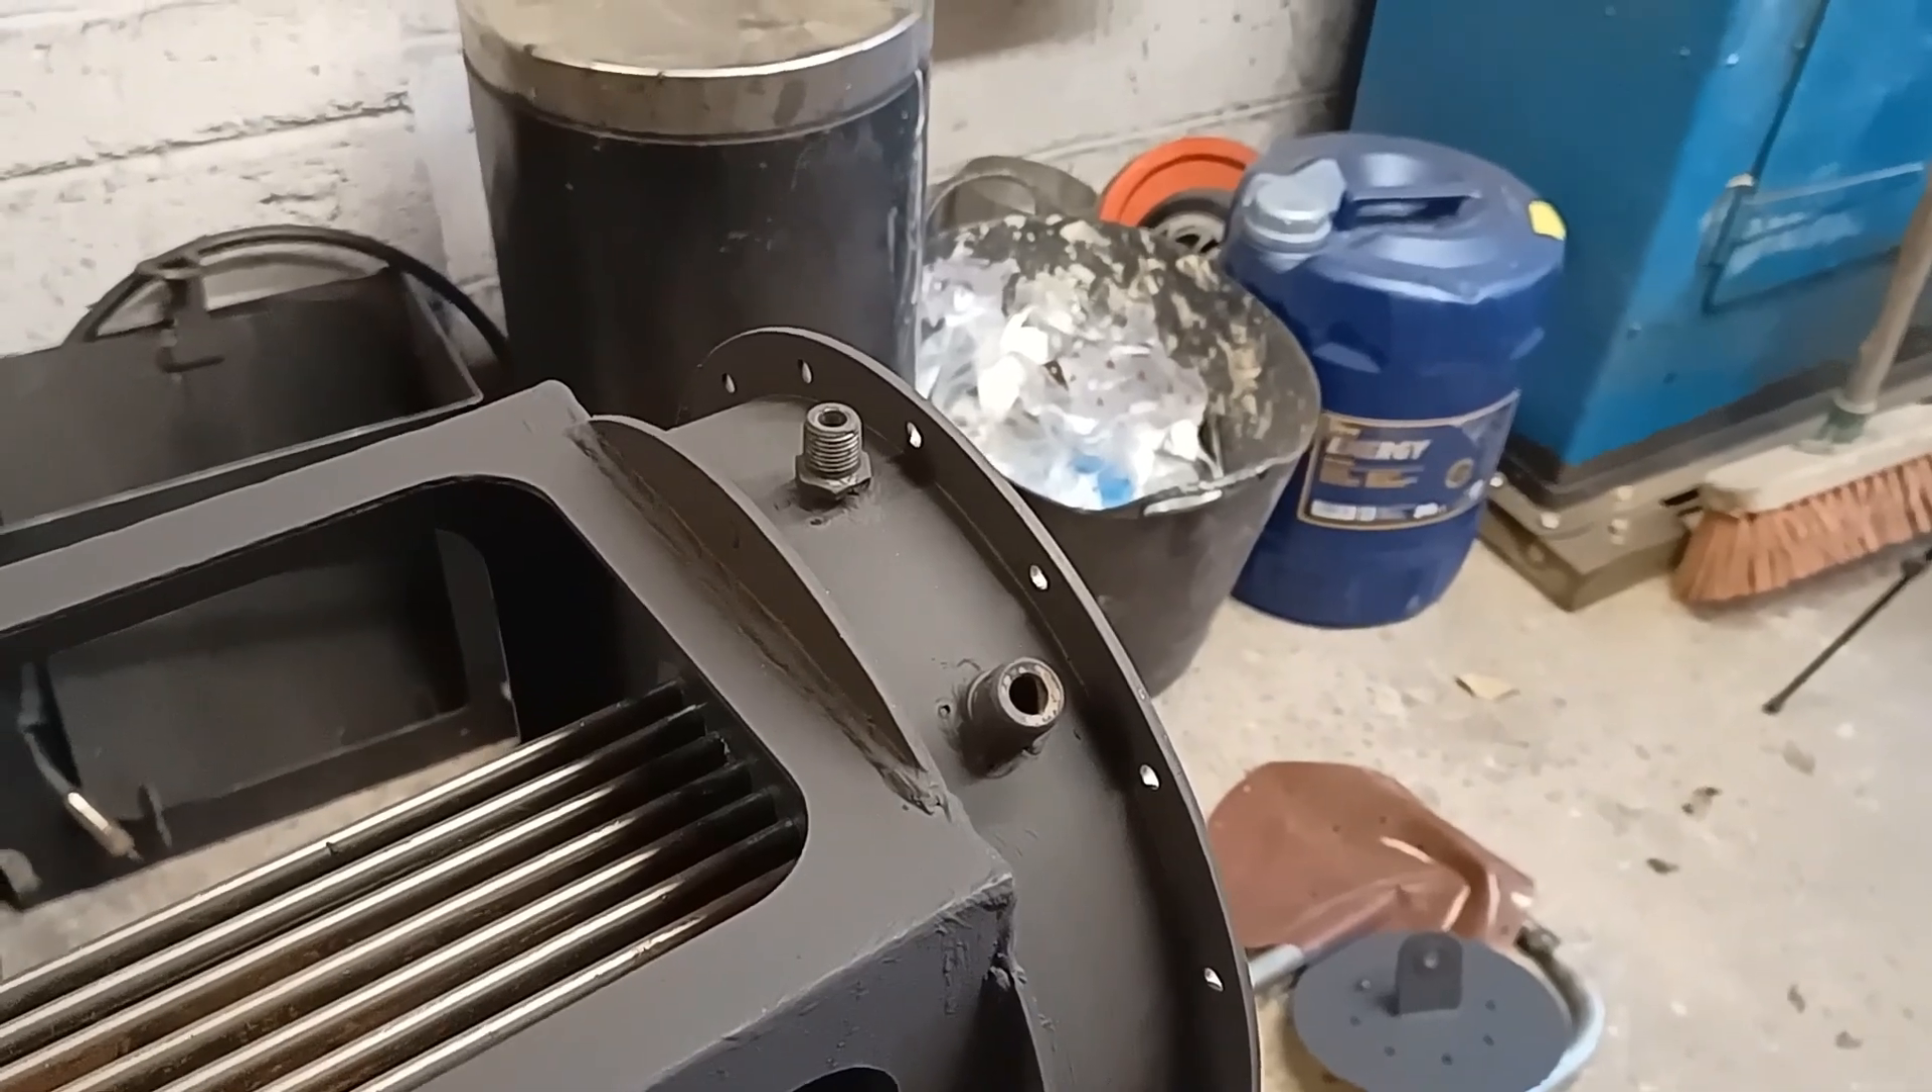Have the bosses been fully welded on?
Yes.